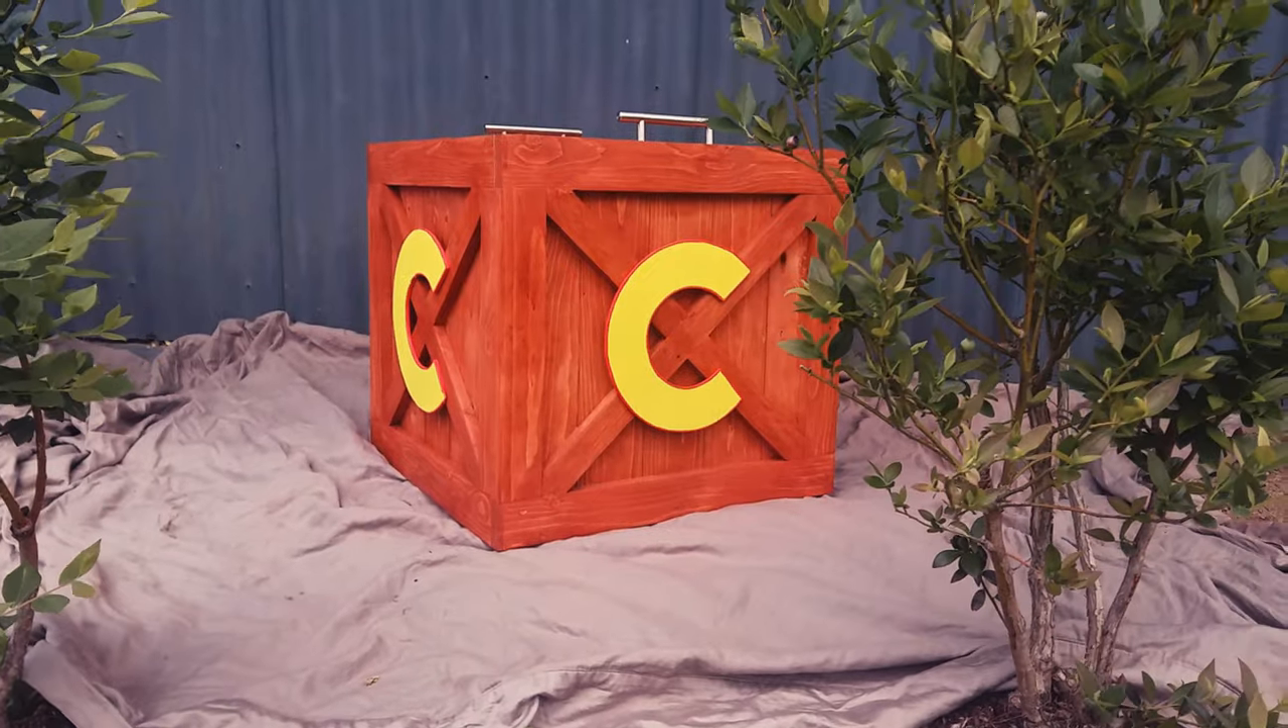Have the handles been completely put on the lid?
Yes.